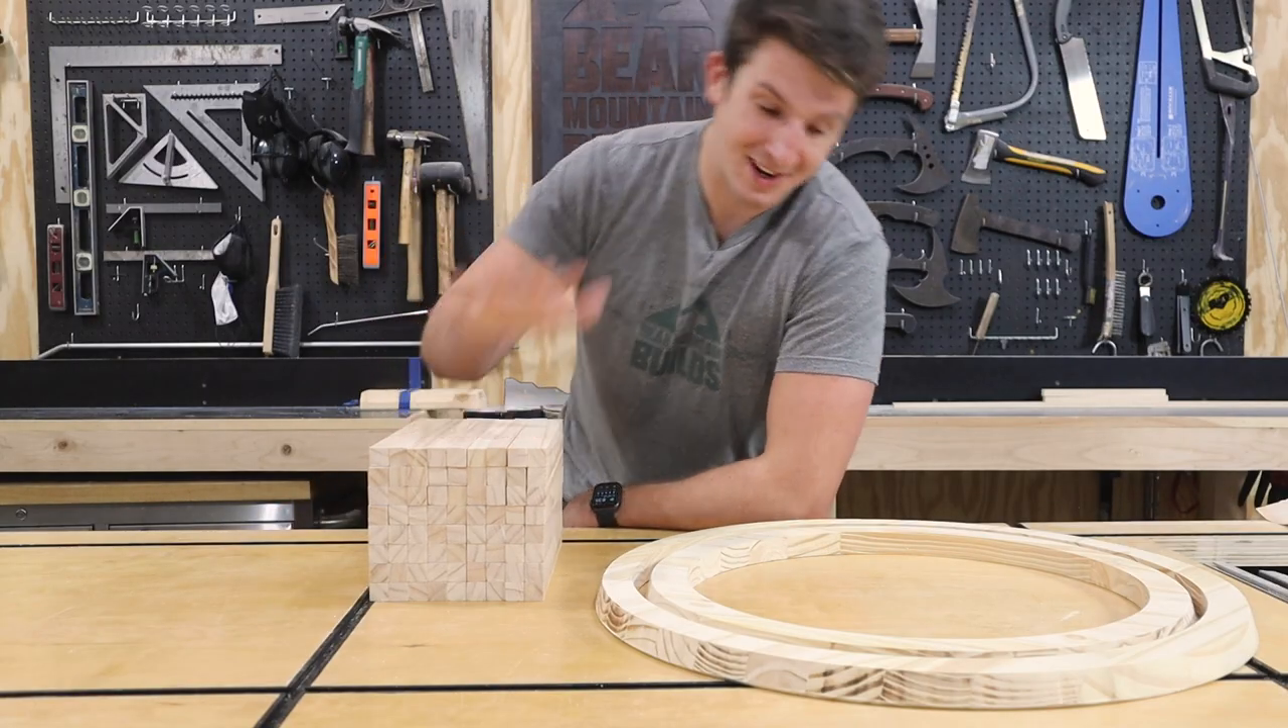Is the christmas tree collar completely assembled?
No.